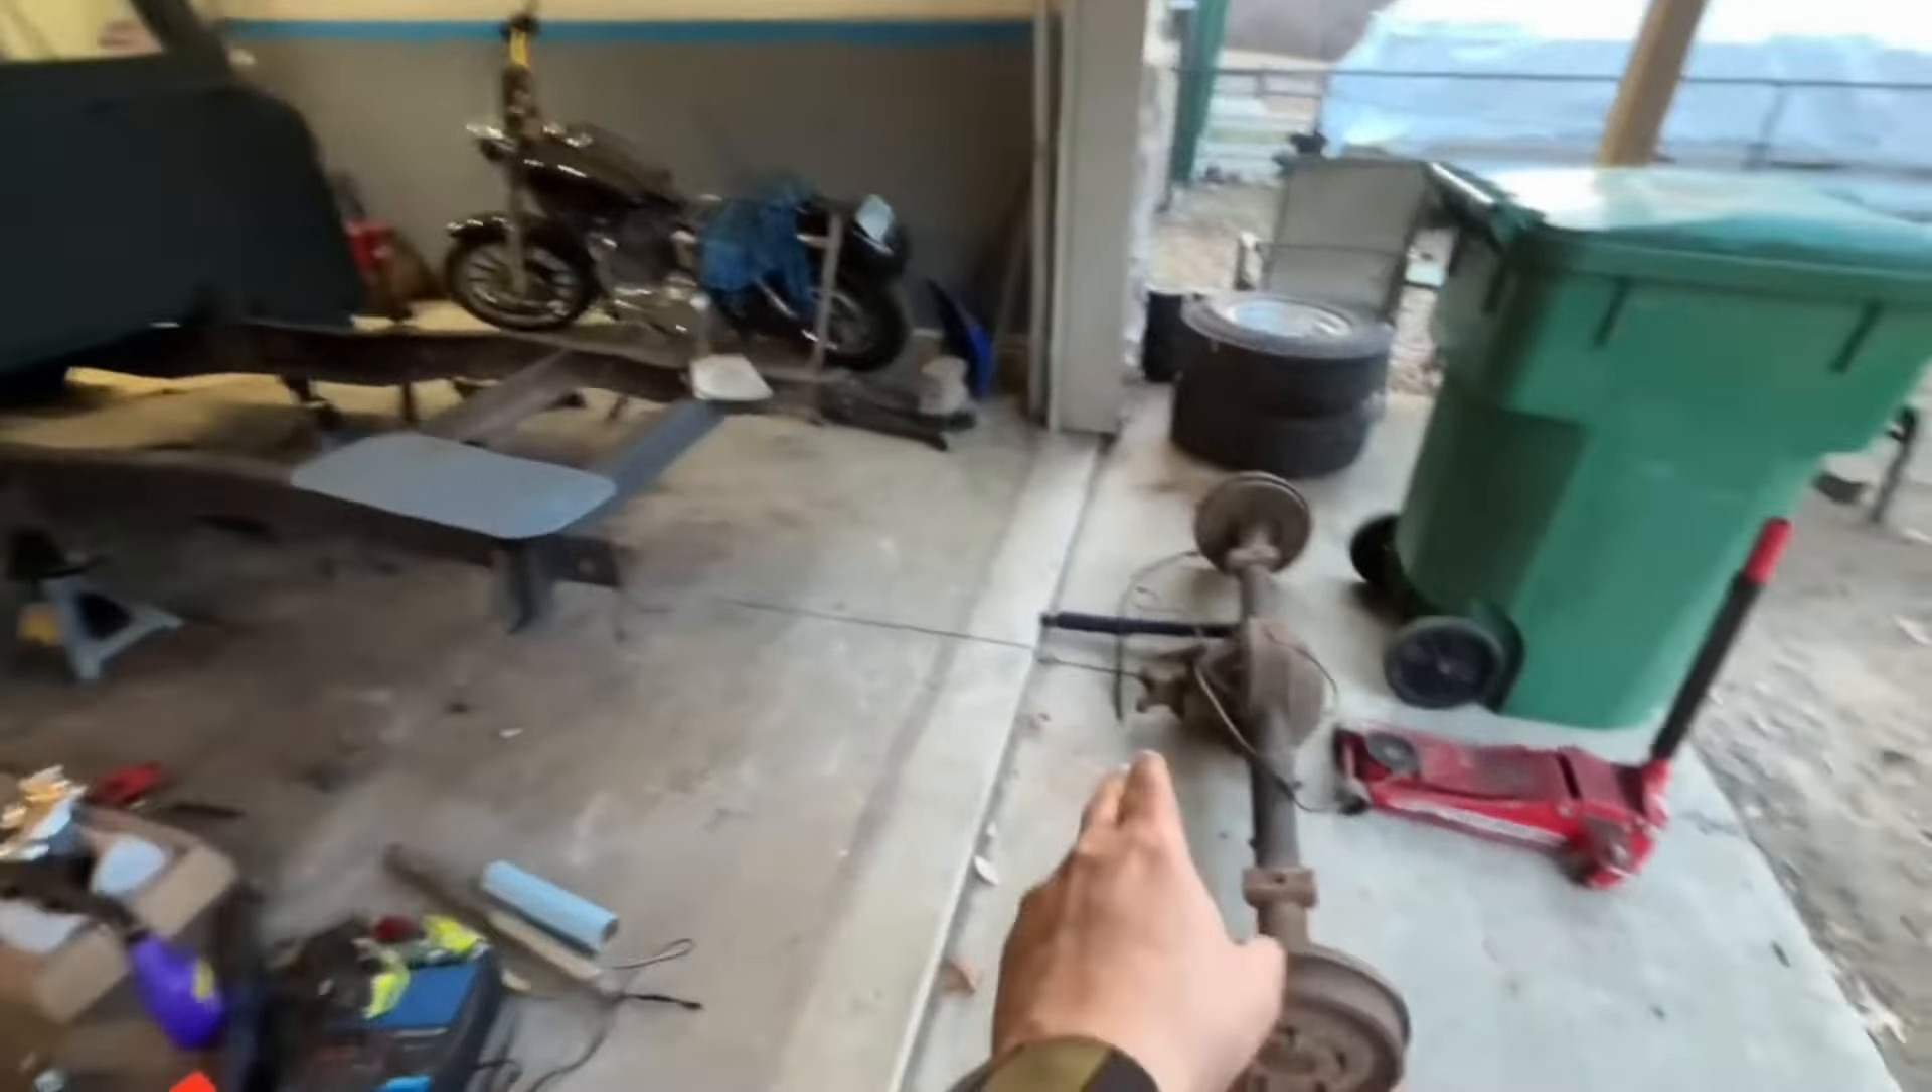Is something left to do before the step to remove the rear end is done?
No.